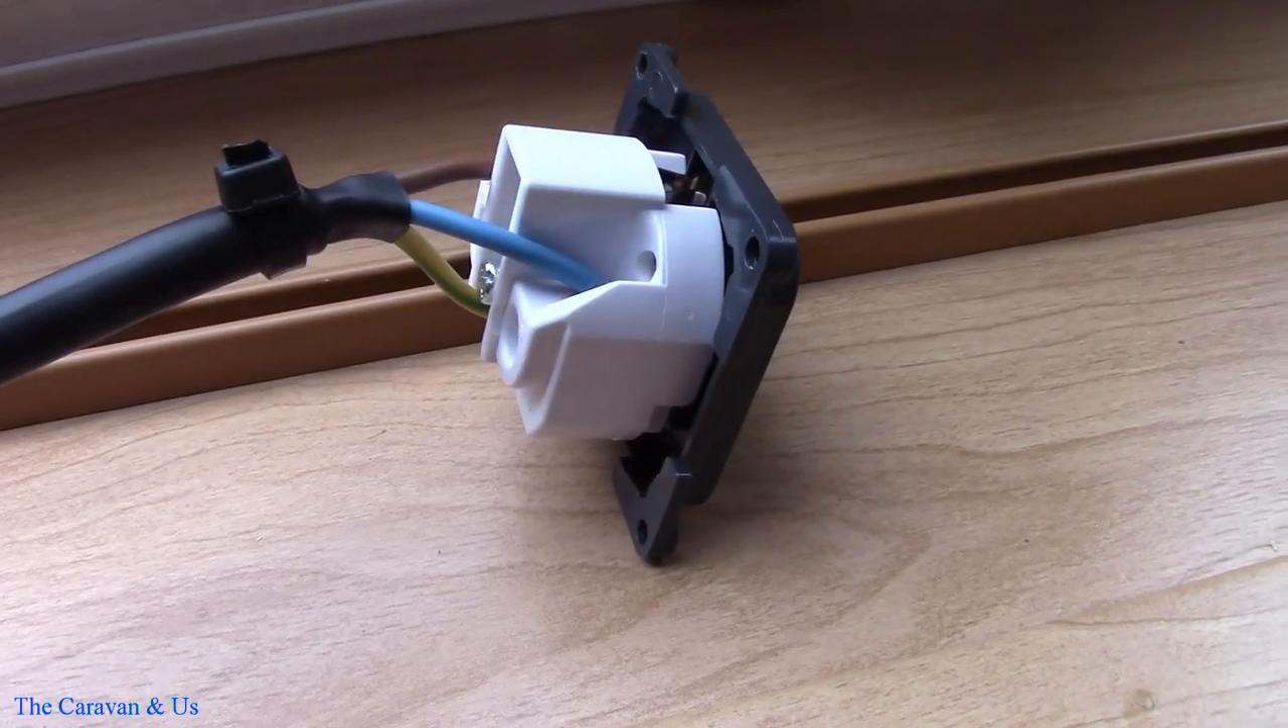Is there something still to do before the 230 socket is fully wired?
No.